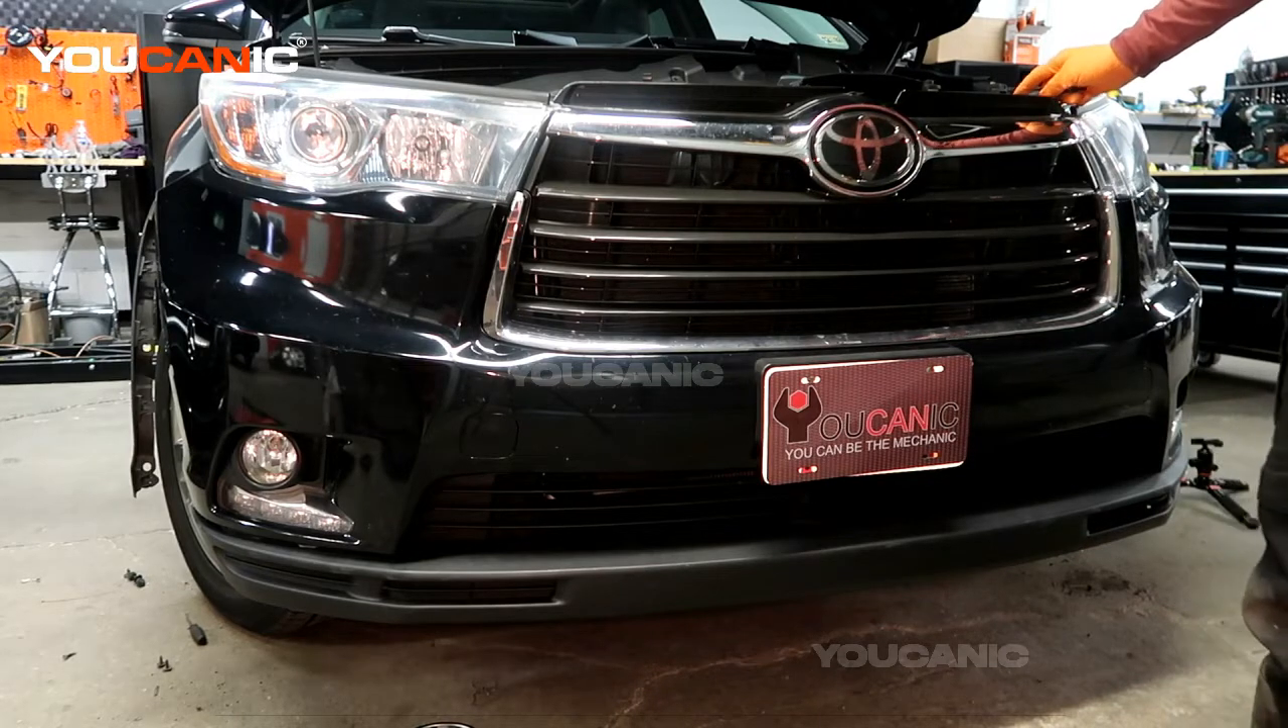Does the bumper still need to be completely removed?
Yes.